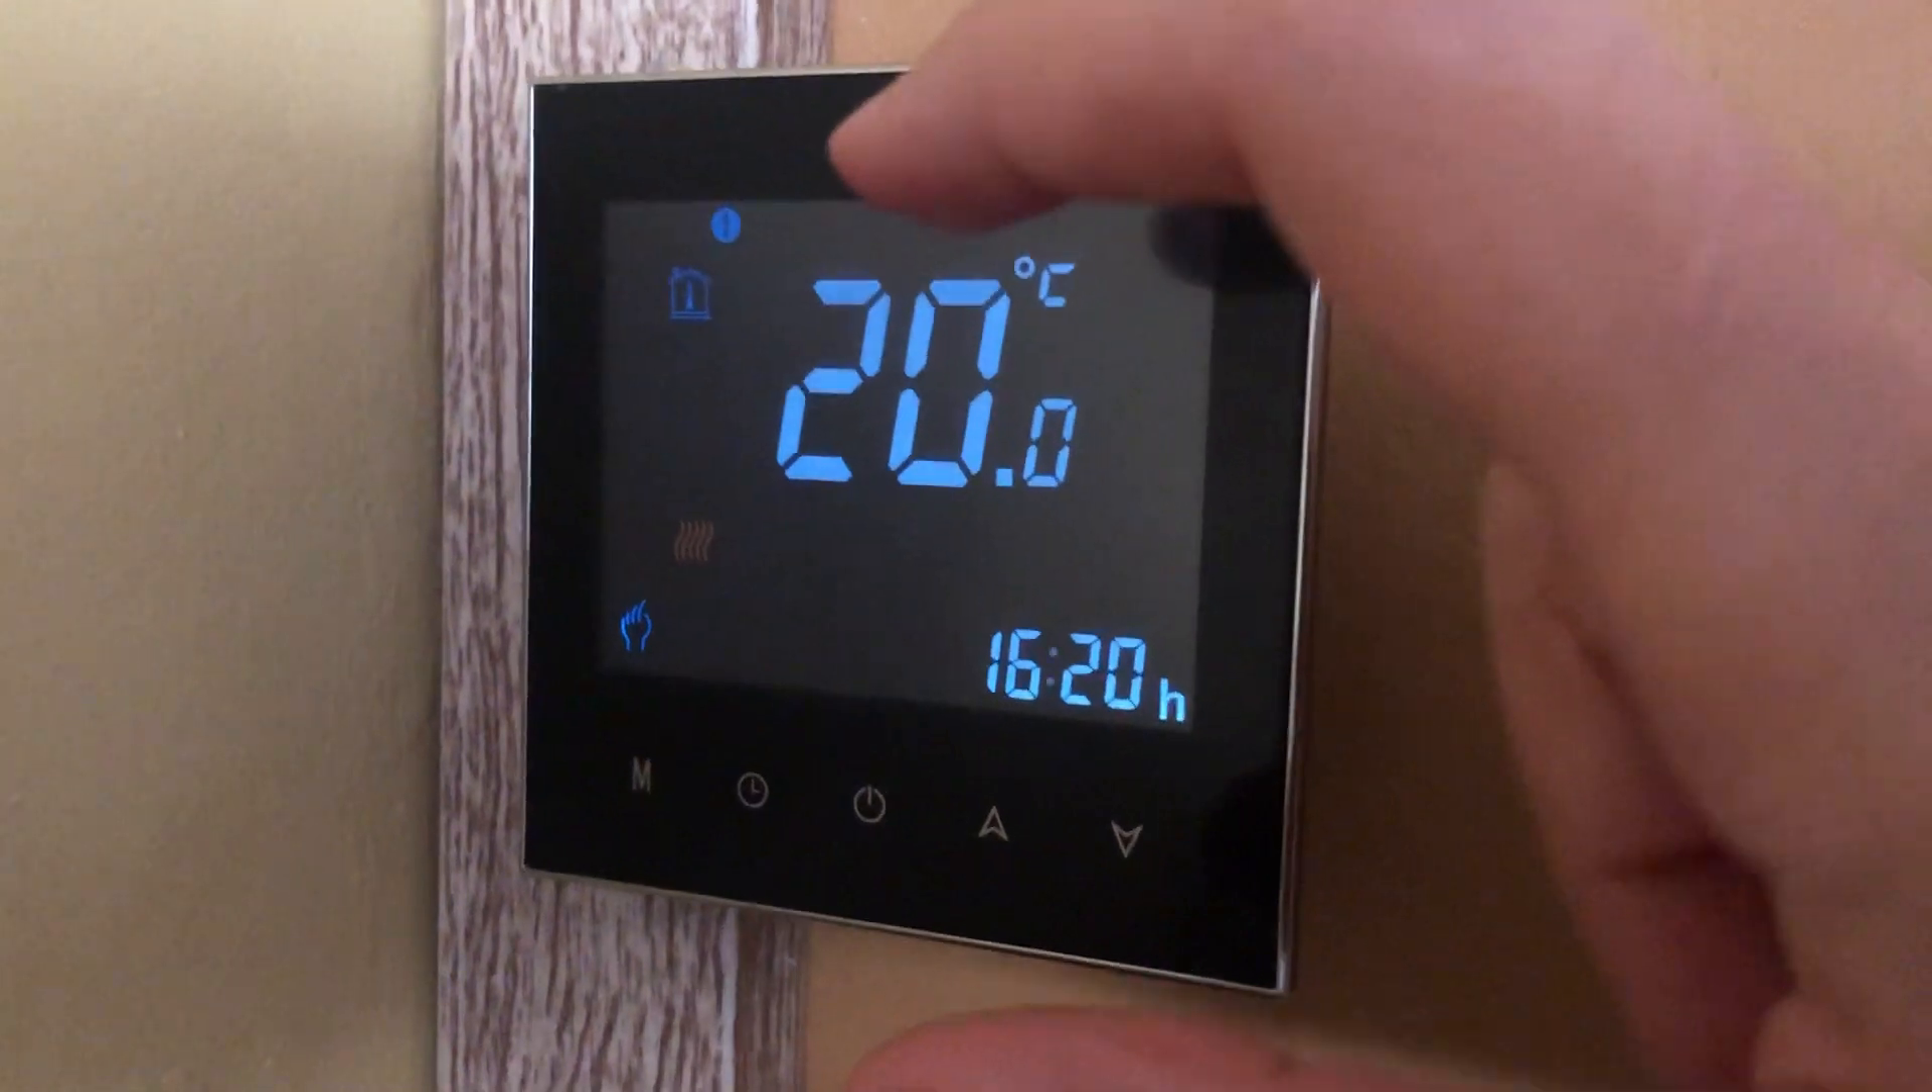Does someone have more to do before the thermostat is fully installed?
No.